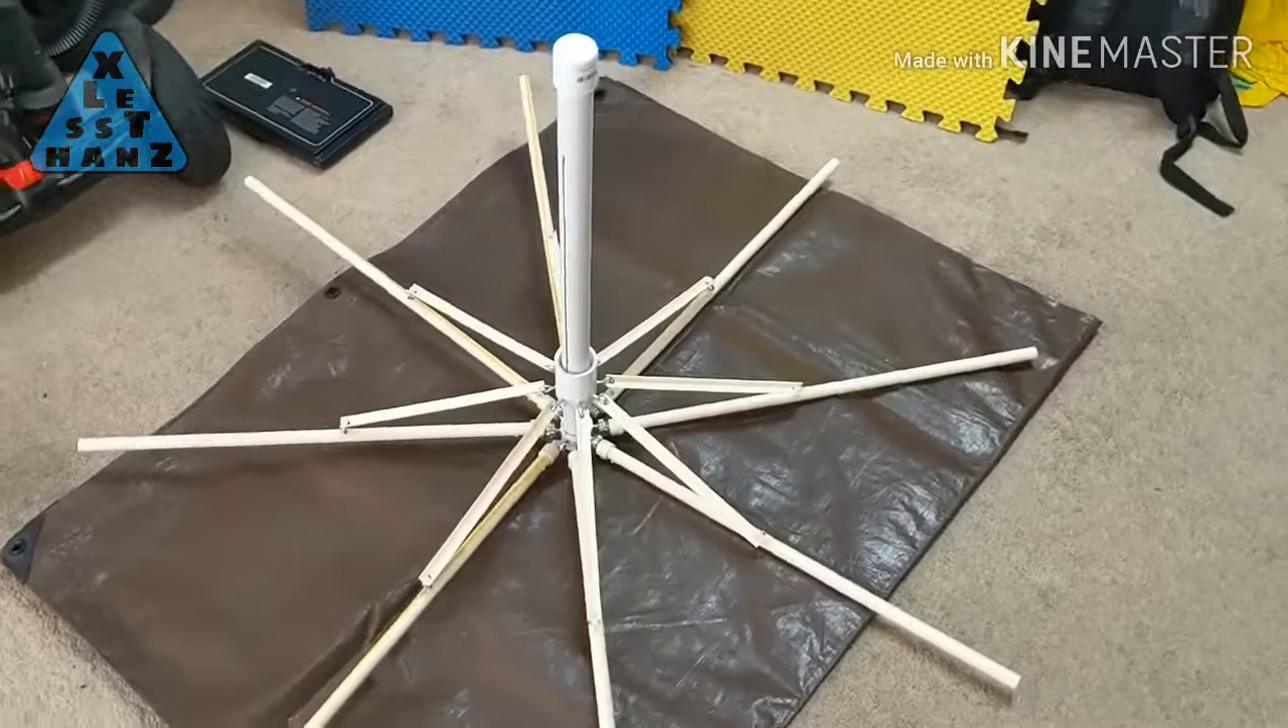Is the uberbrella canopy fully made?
No.